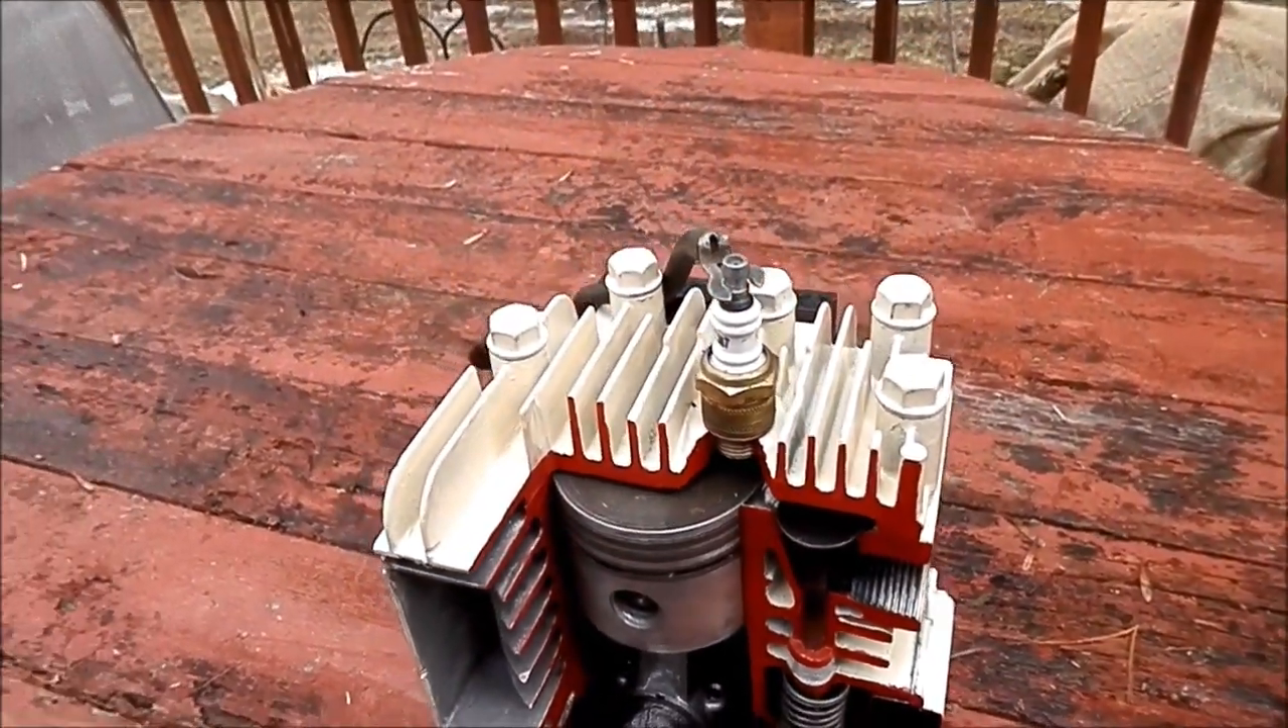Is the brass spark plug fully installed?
Yes.